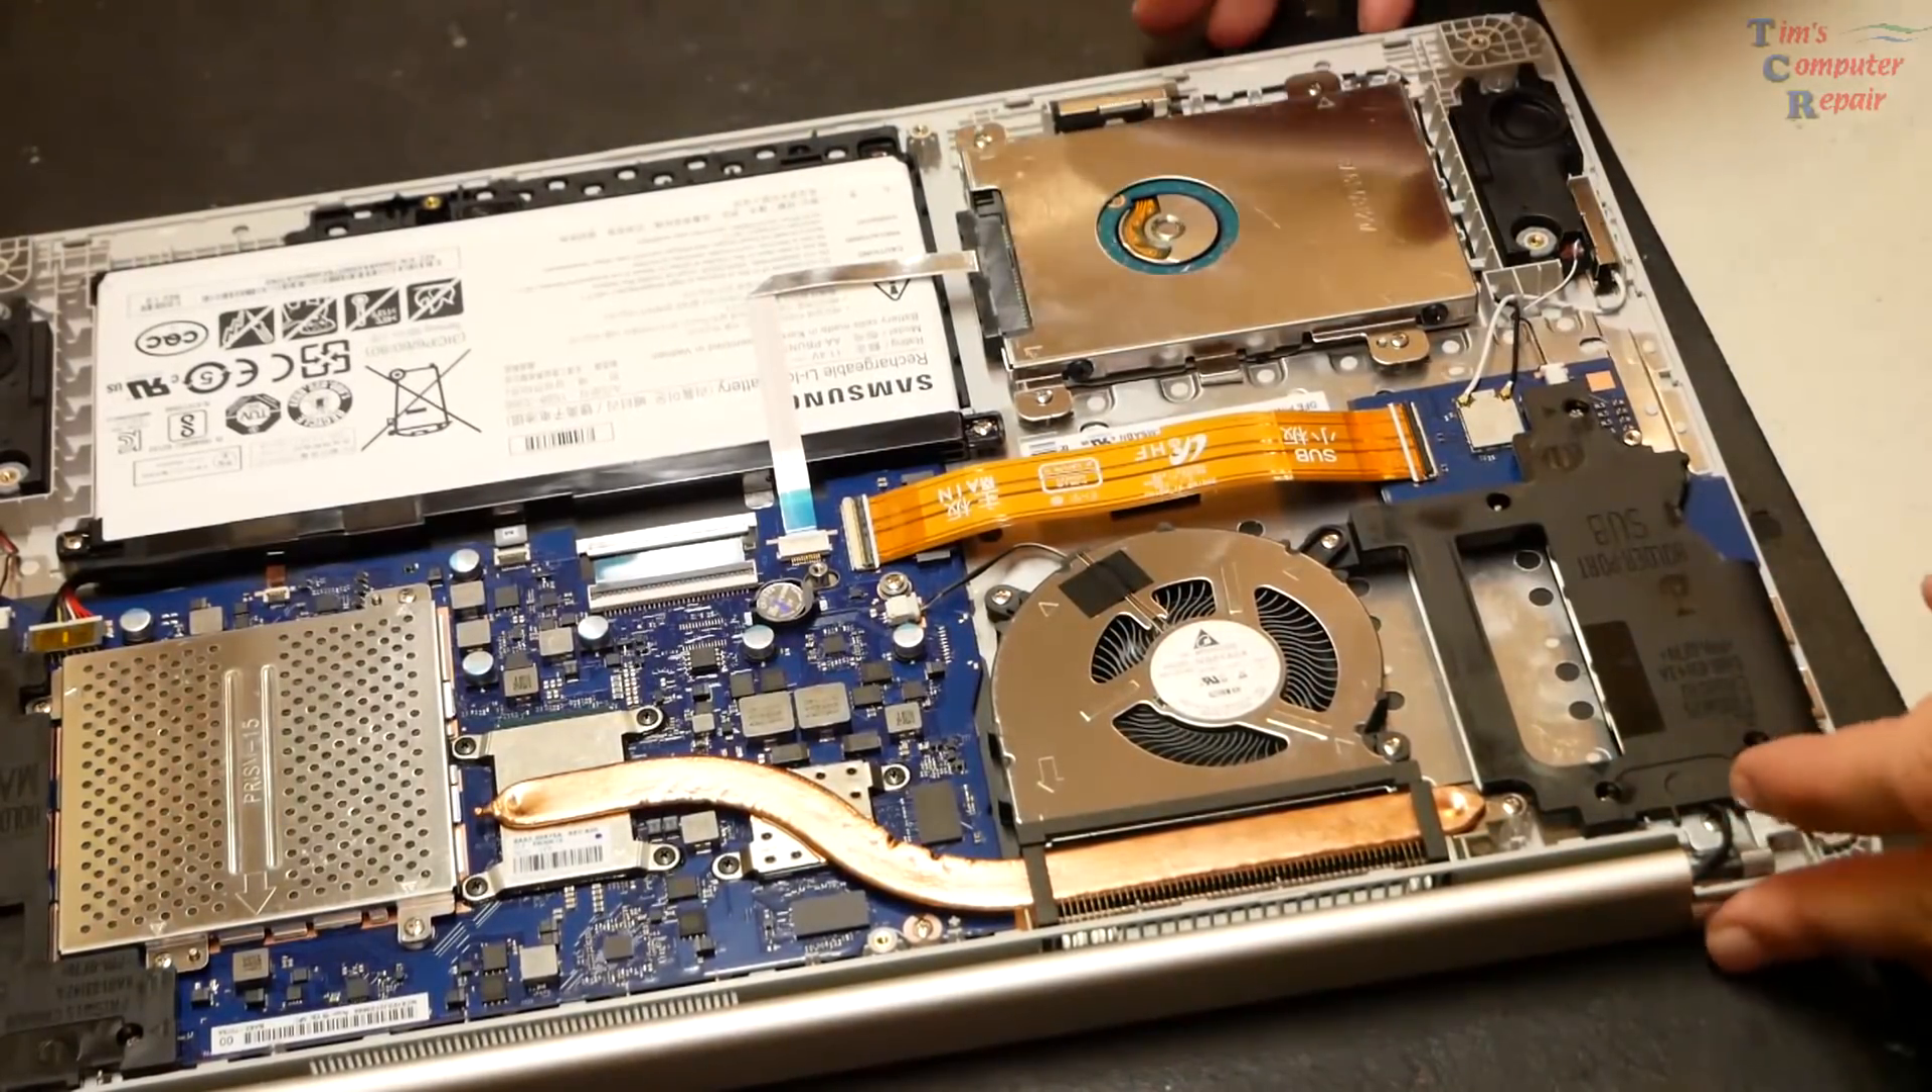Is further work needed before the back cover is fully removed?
No.